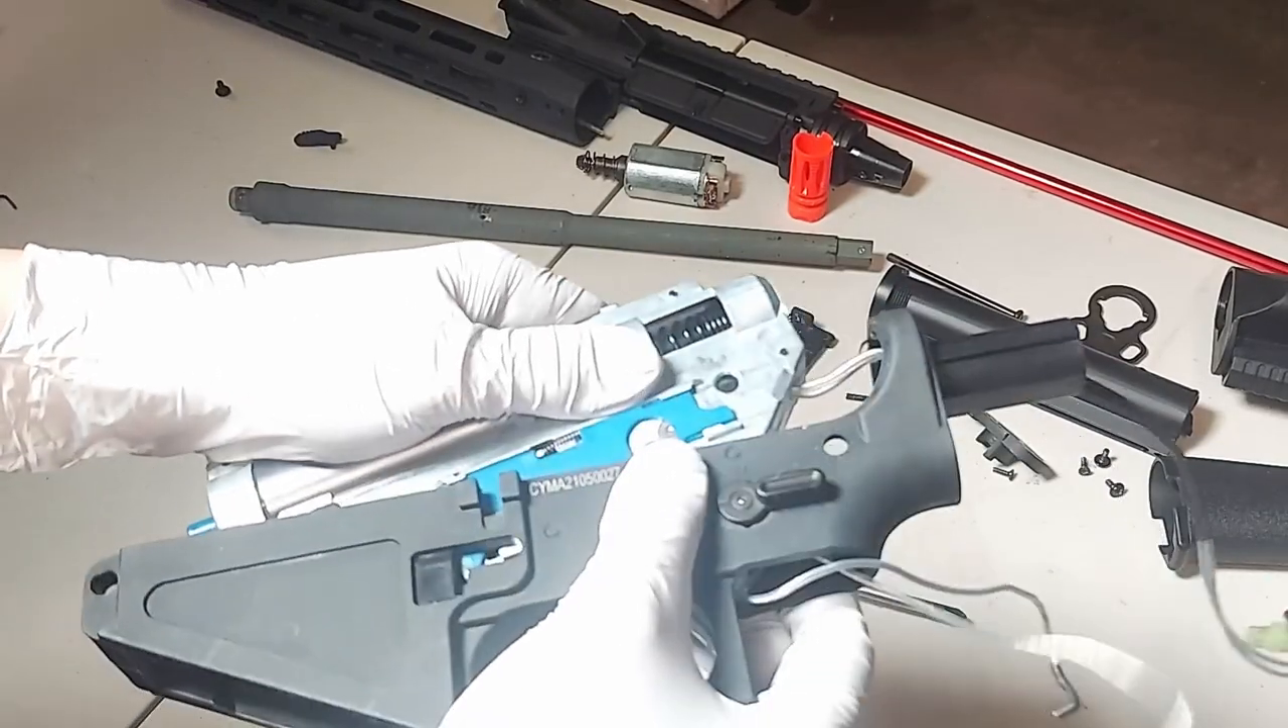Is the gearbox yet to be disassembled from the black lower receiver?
Yes.